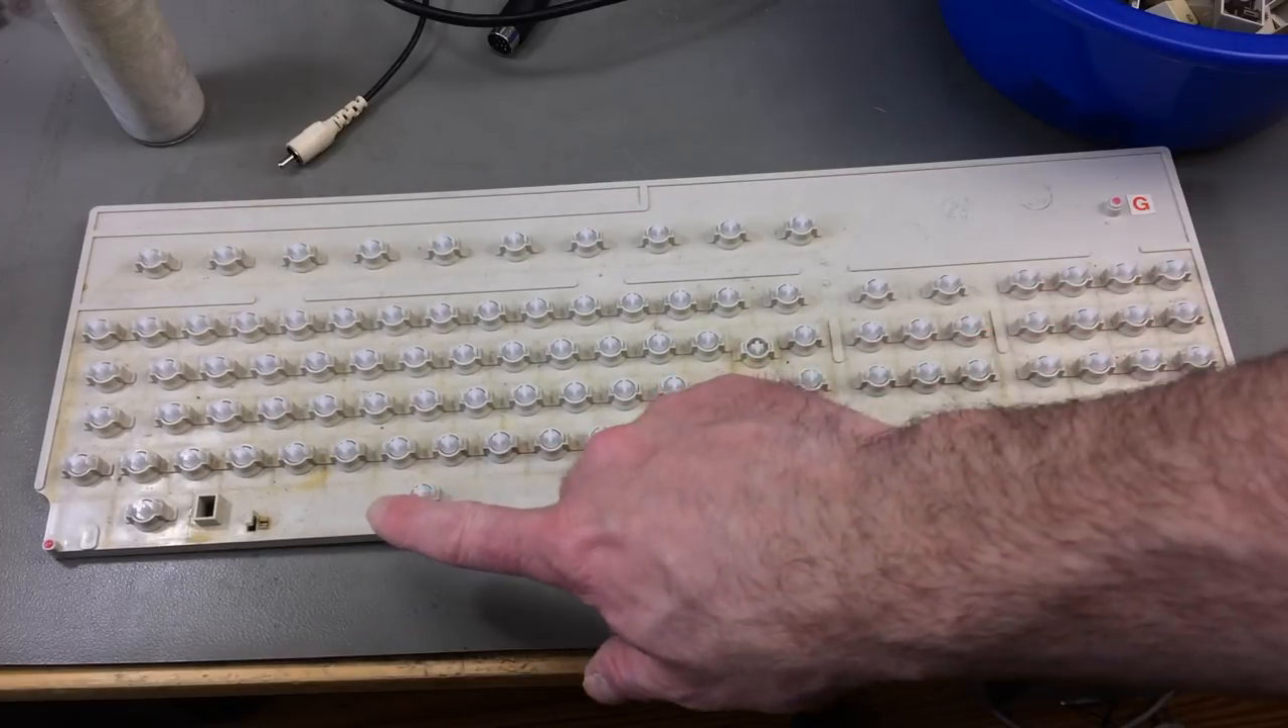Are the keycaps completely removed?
Yes.